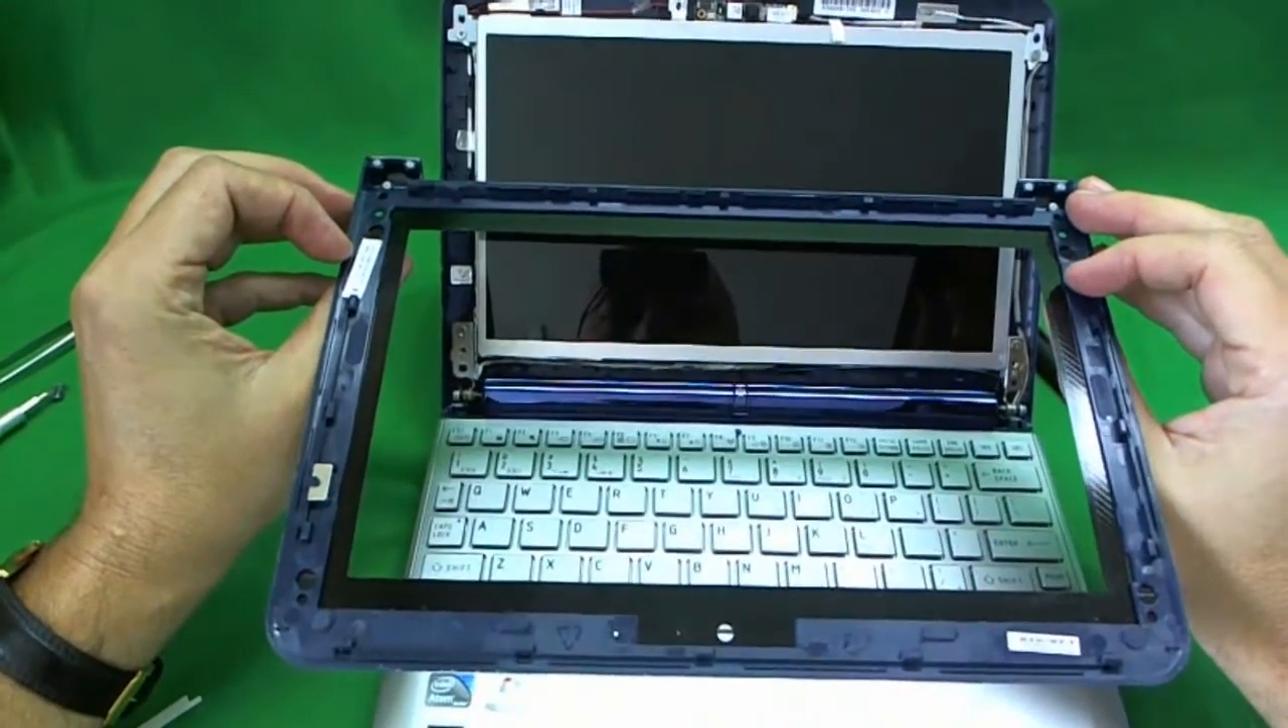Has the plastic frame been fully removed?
Yes.